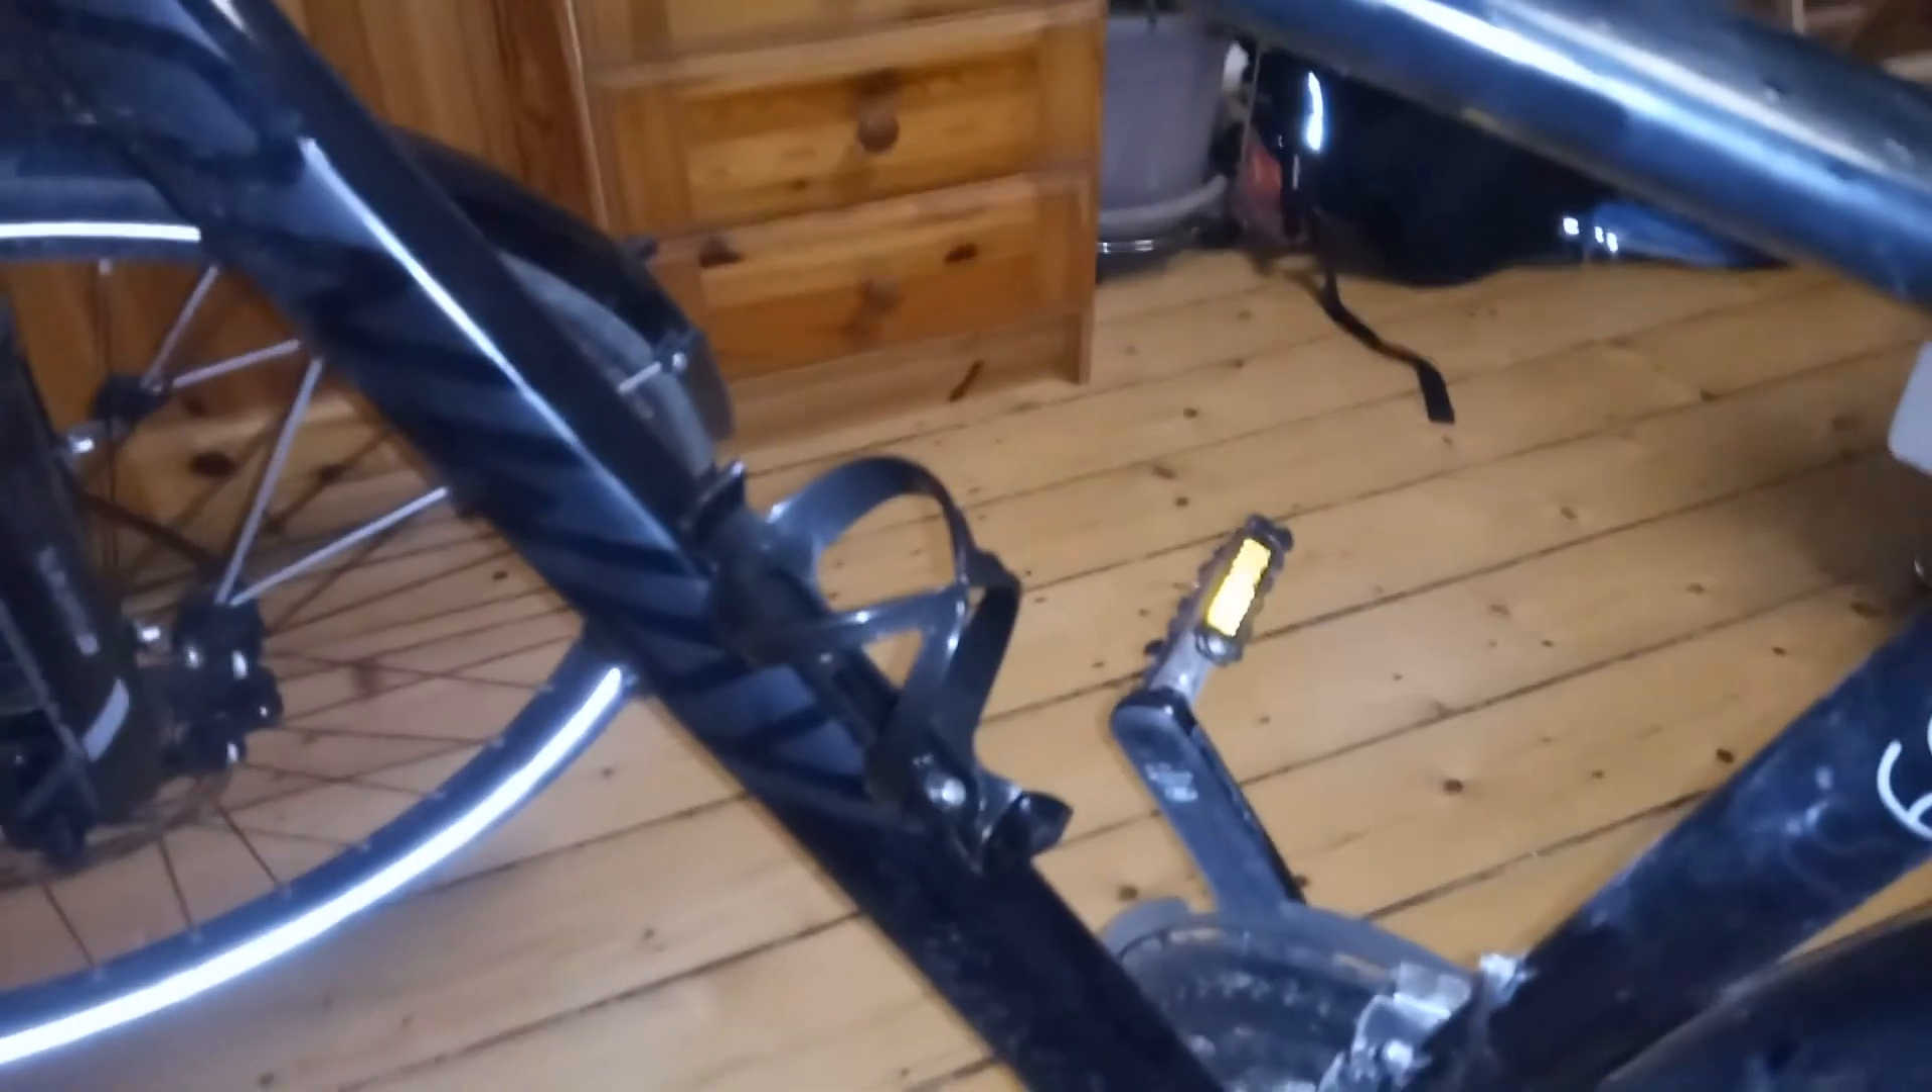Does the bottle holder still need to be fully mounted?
No.